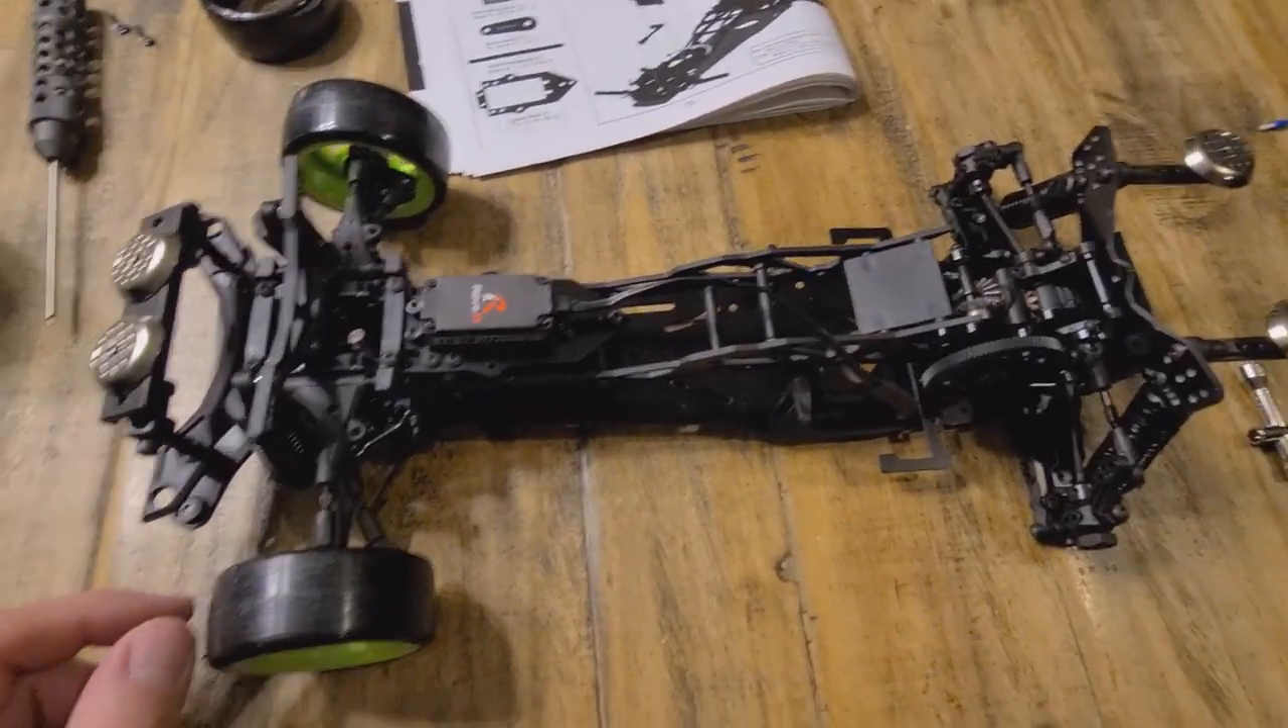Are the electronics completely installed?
No.